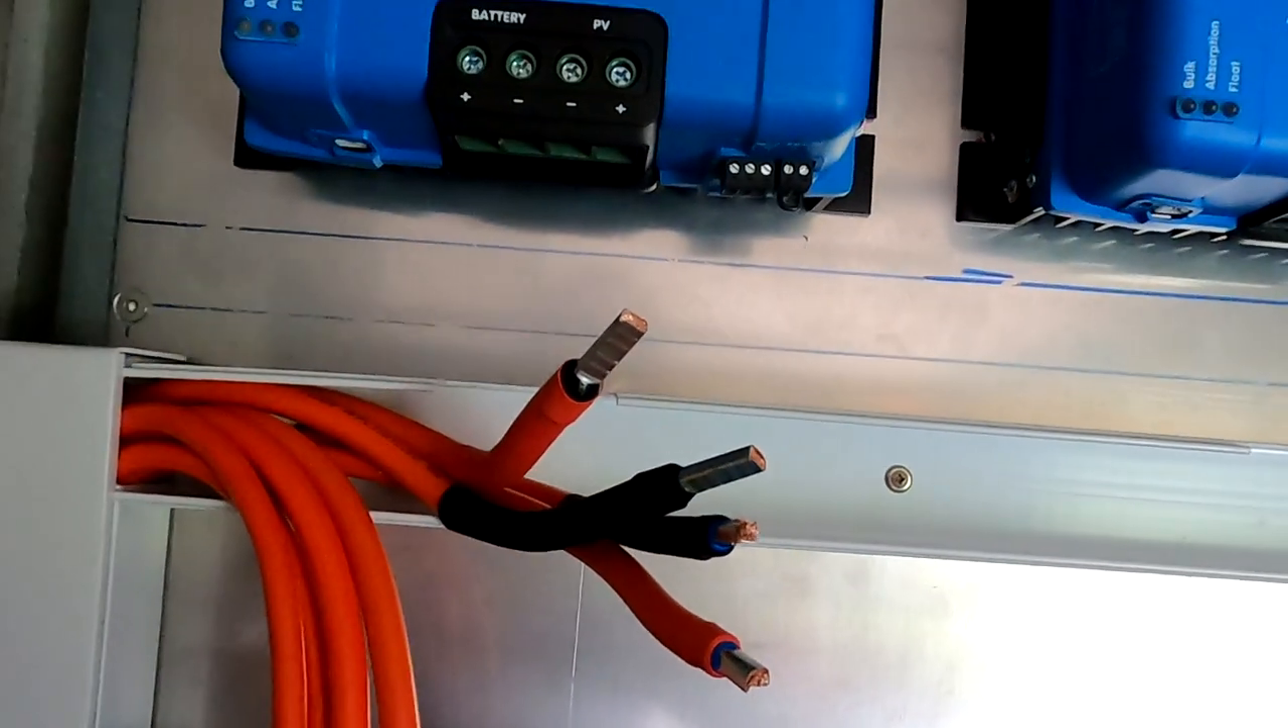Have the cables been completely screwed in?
No.